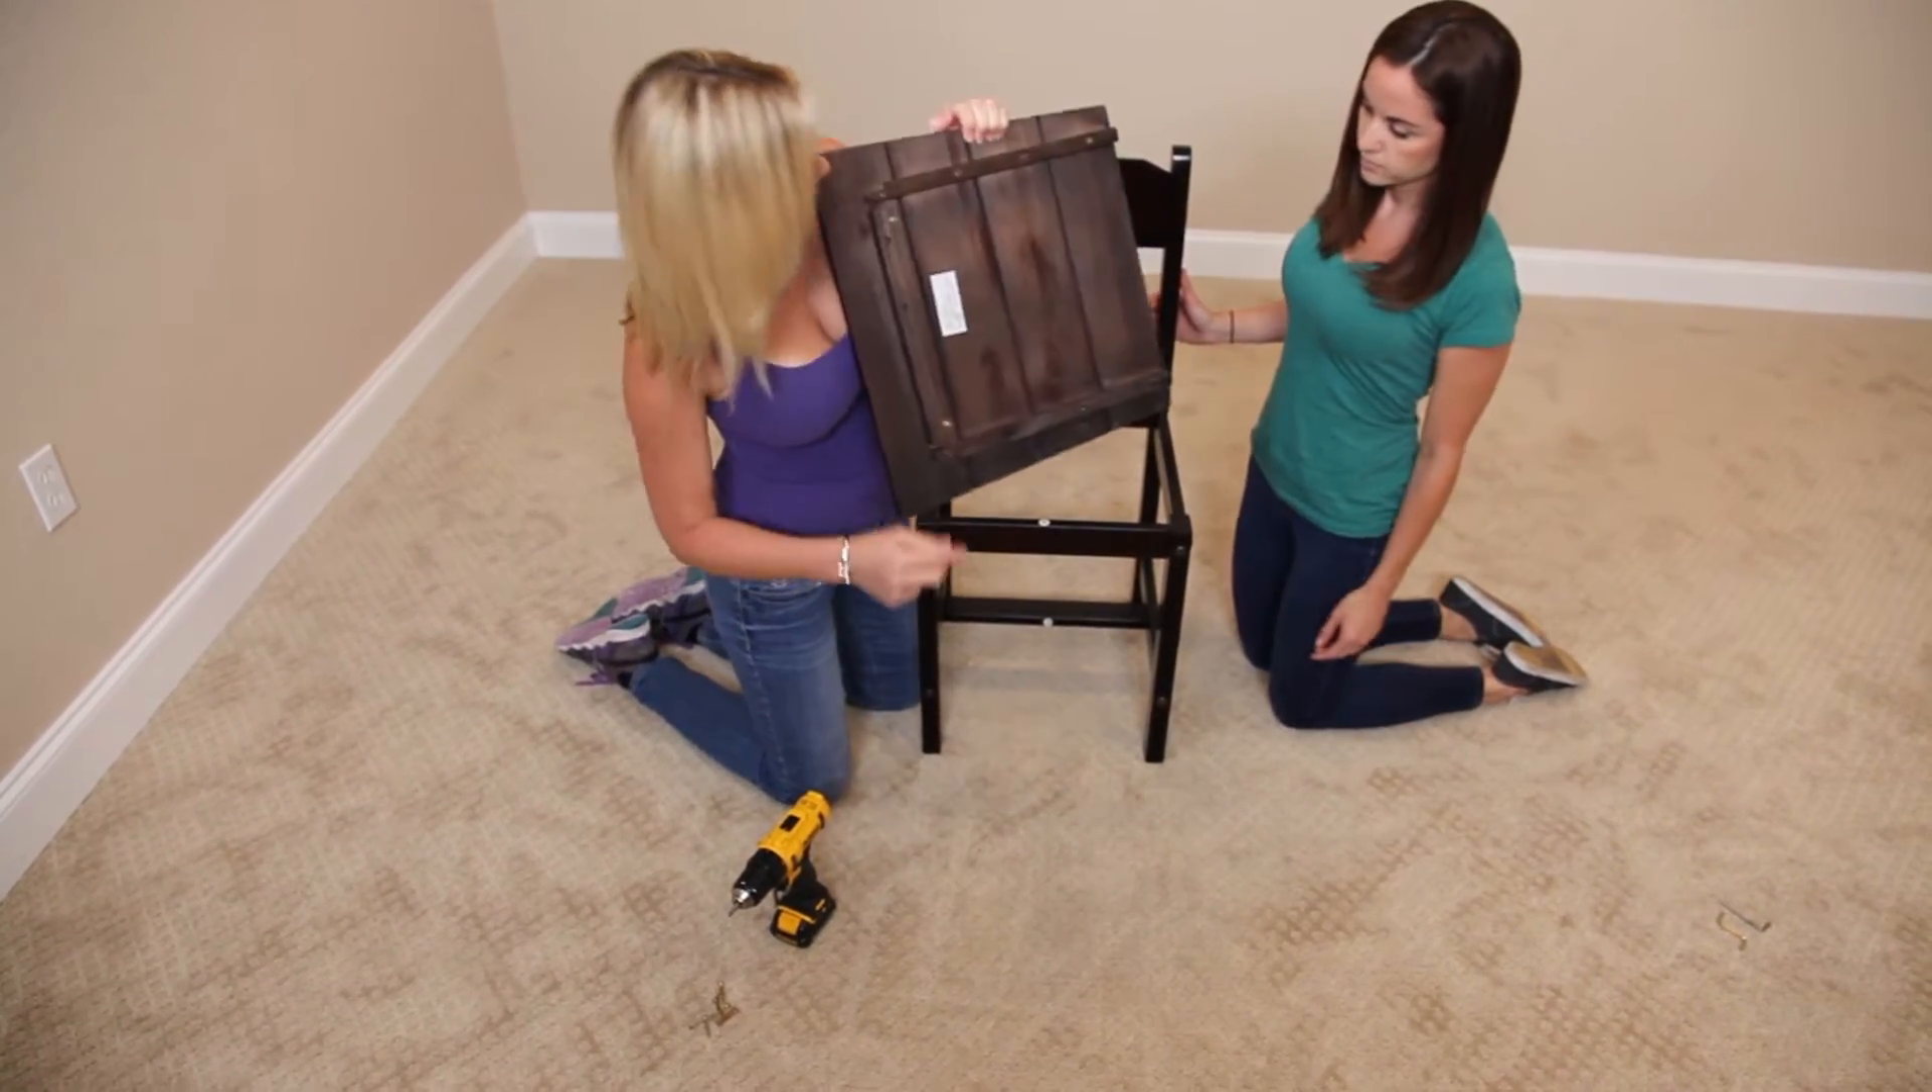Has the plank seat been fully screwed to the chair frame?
No.